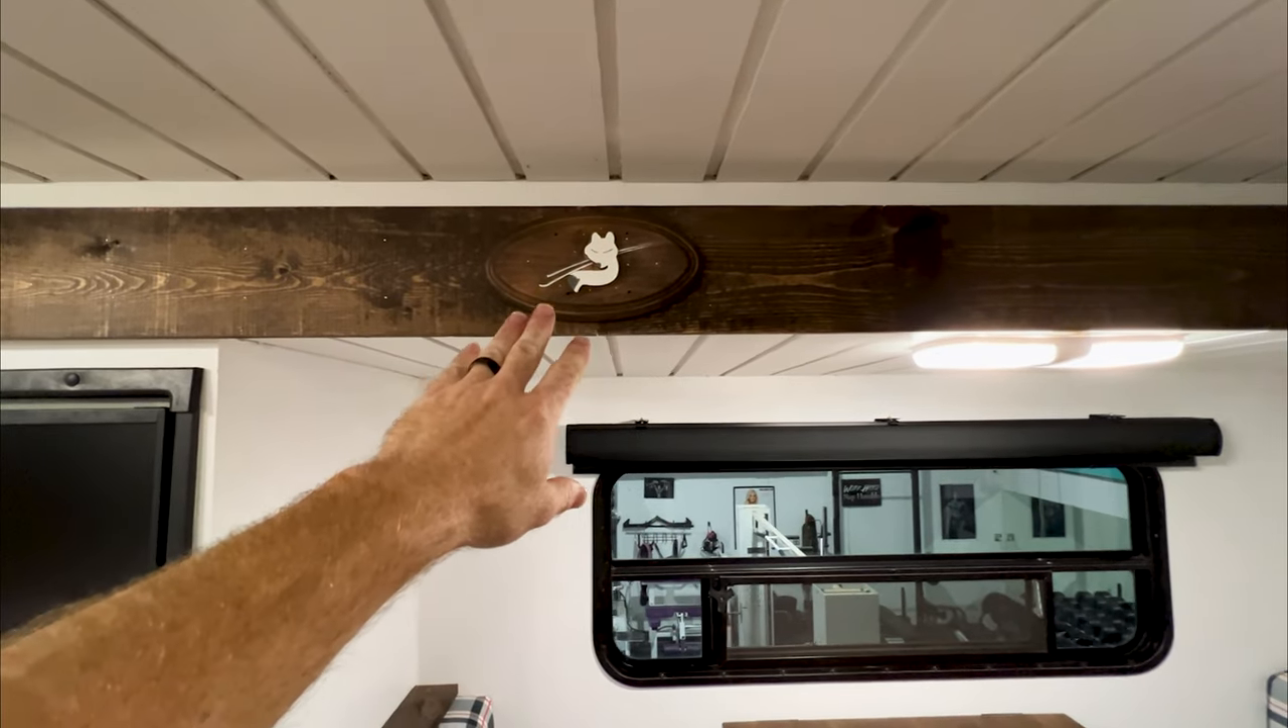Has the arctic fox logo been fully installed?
Yes.